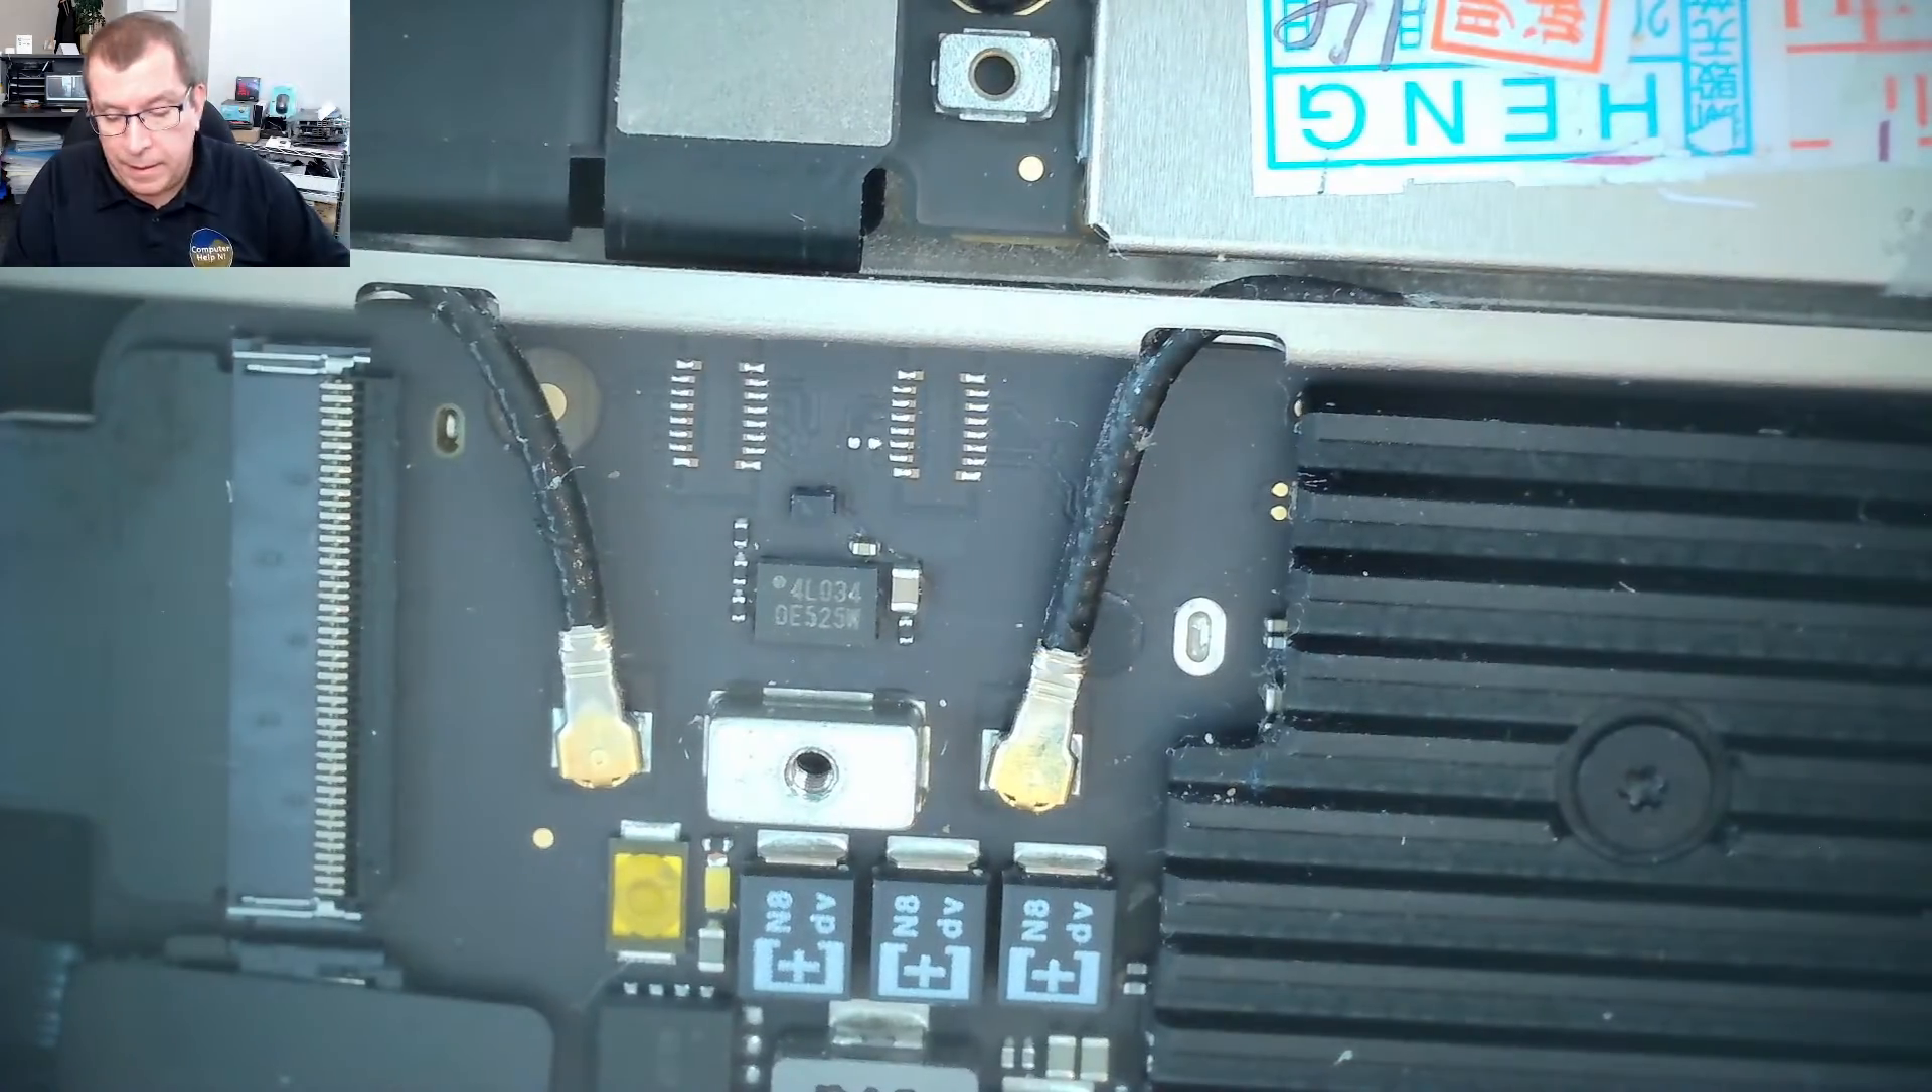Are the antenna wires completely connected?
Yes.